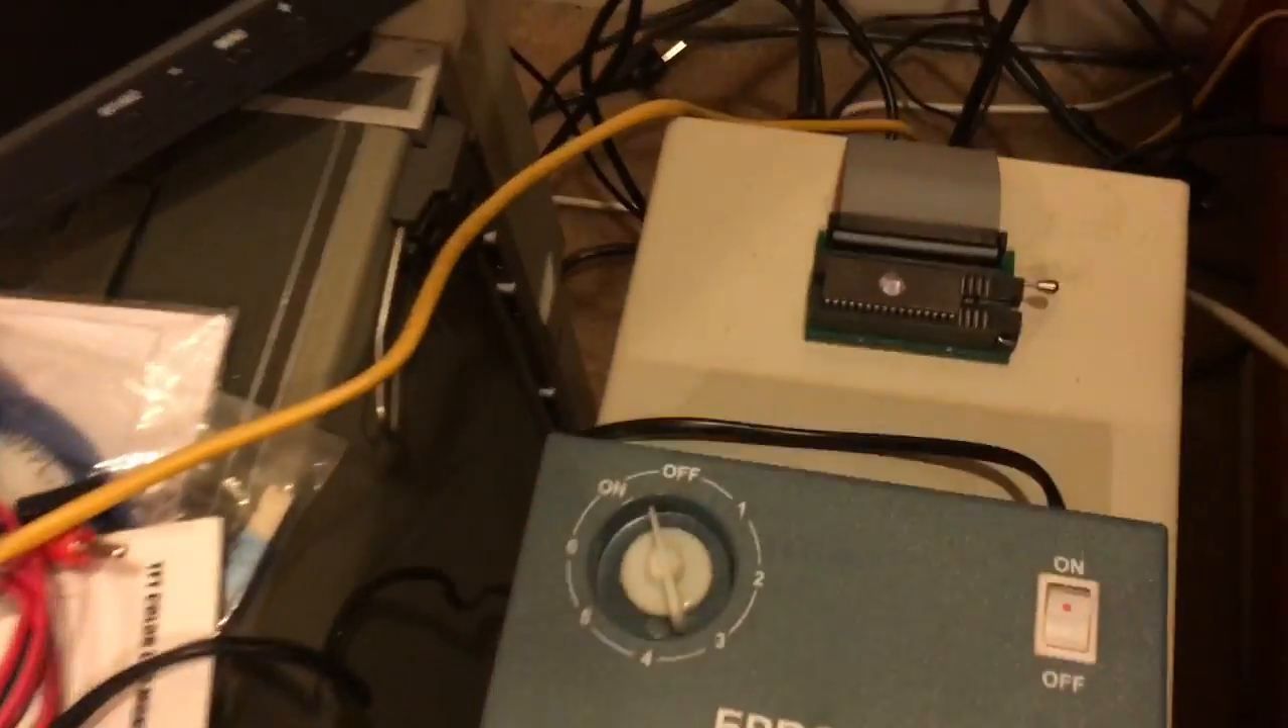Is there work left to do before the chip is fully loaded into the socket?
No.